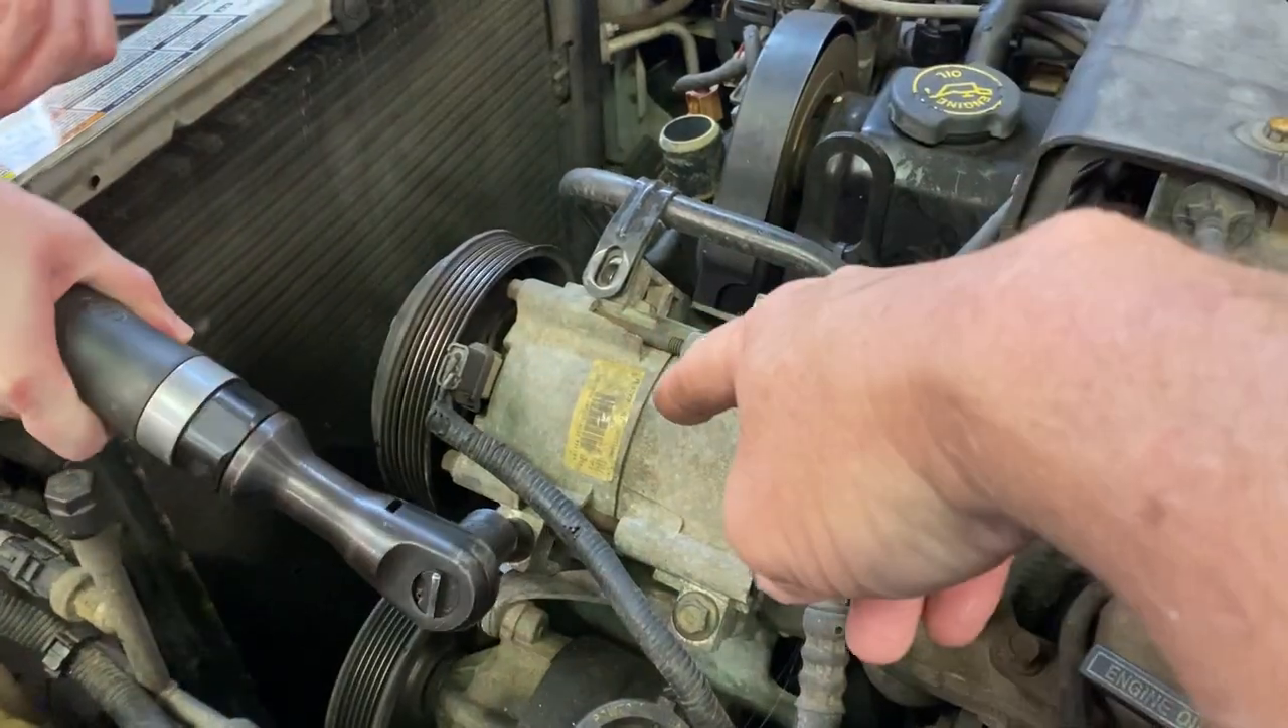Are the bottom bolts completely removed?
No.